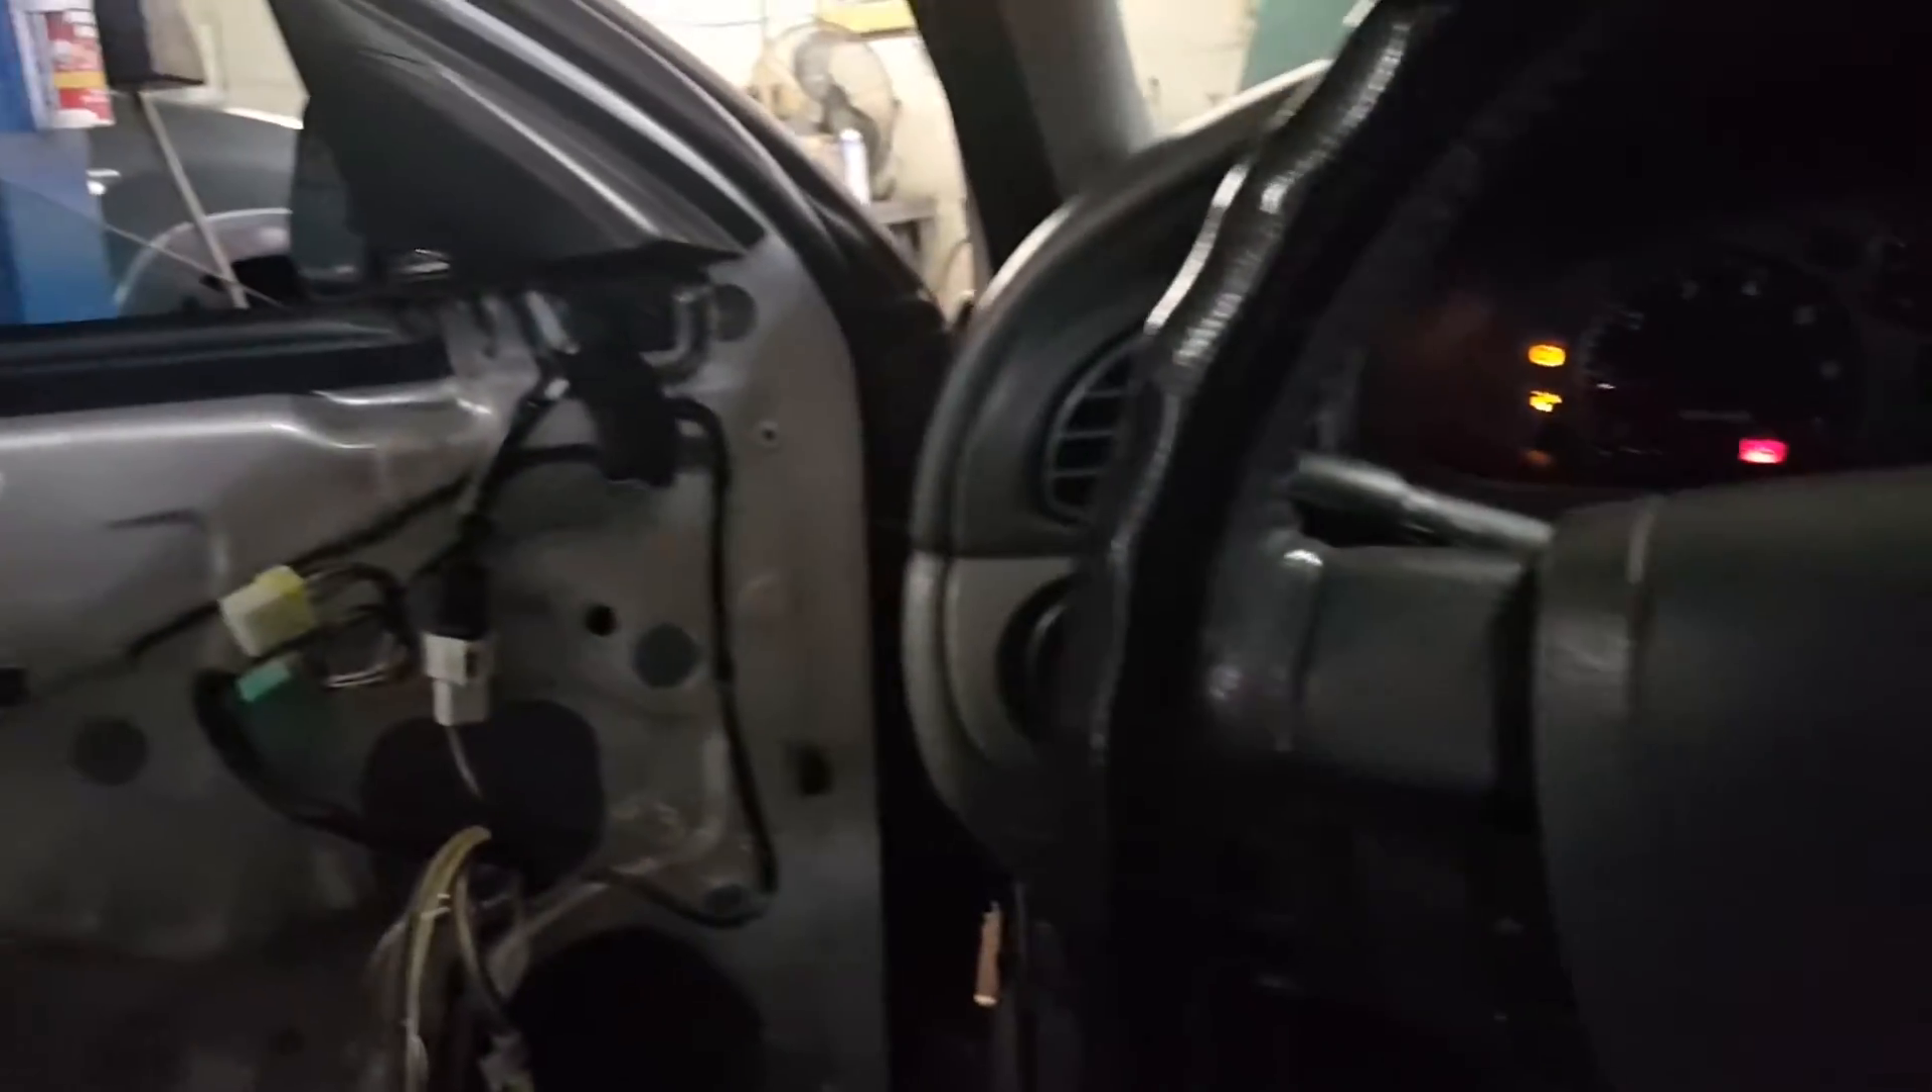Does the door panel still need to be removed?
No.